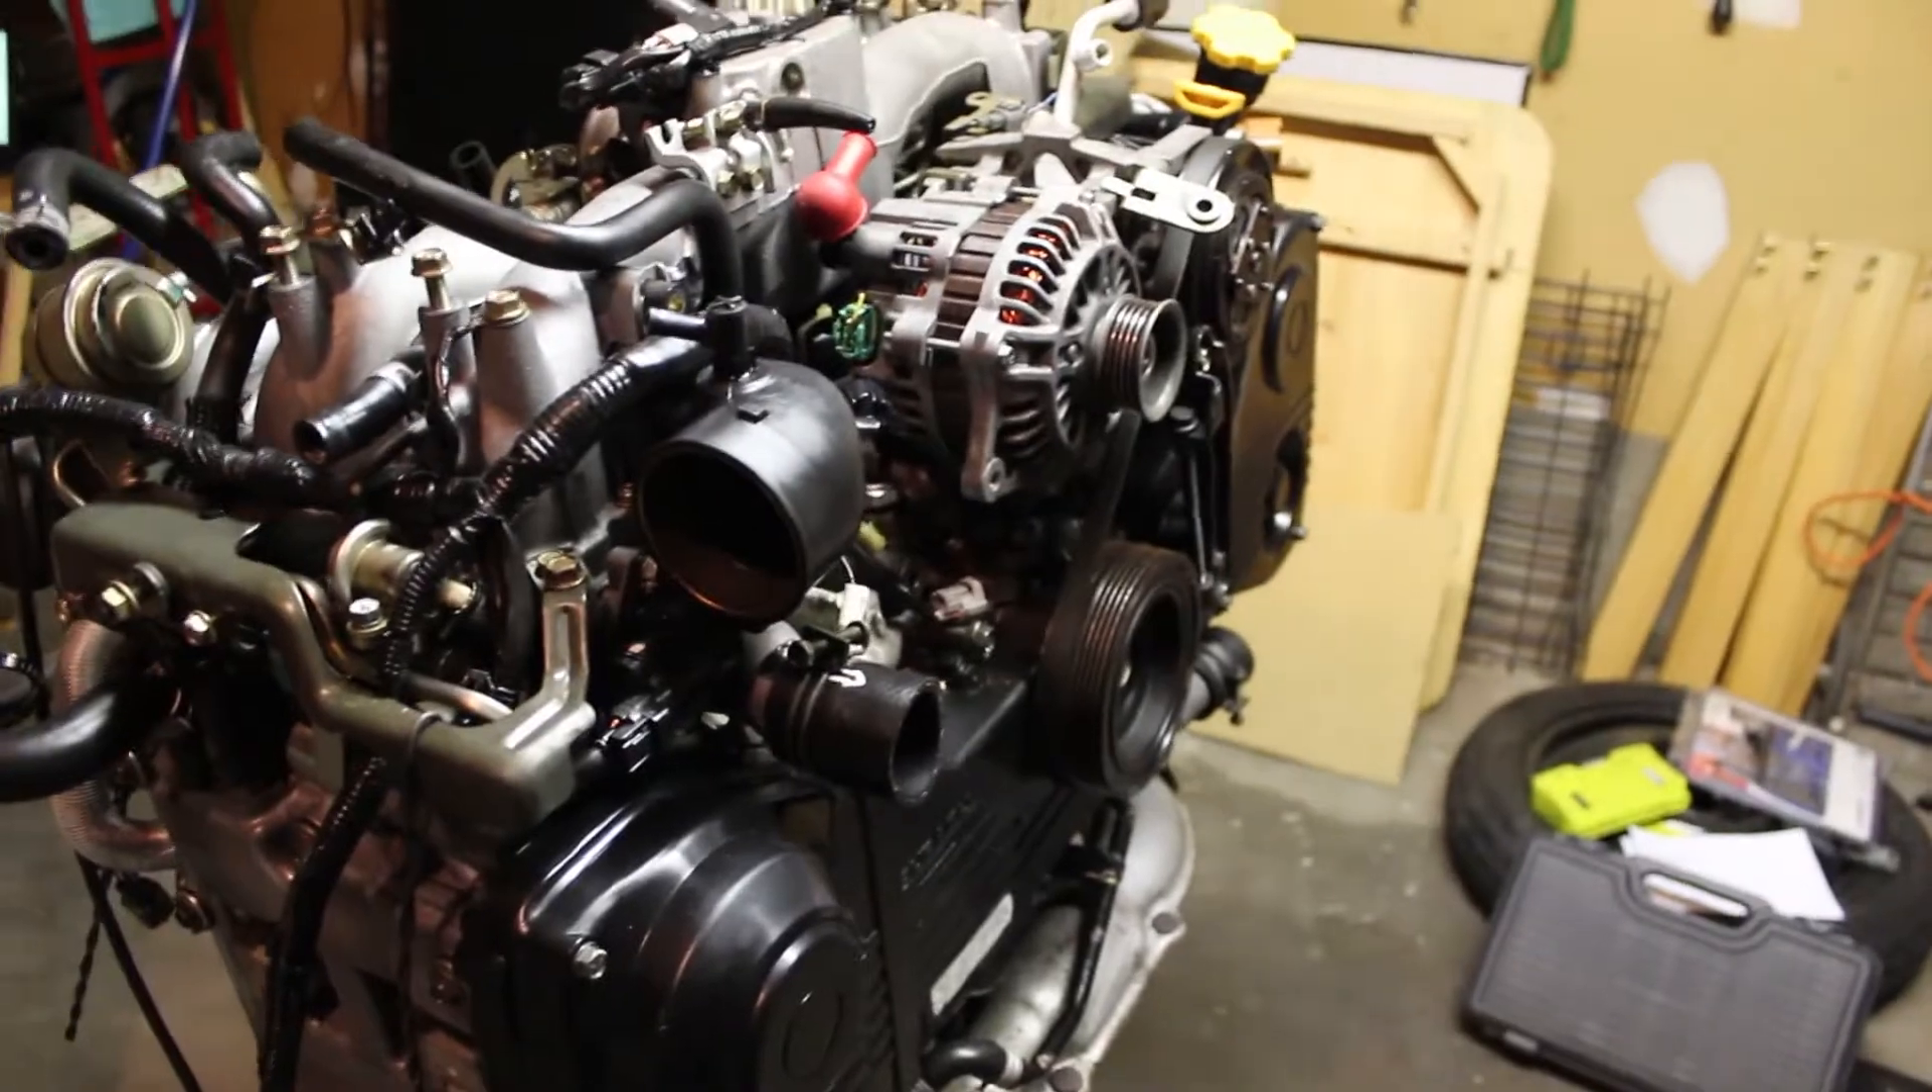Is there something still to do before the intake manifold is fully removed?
Yes.